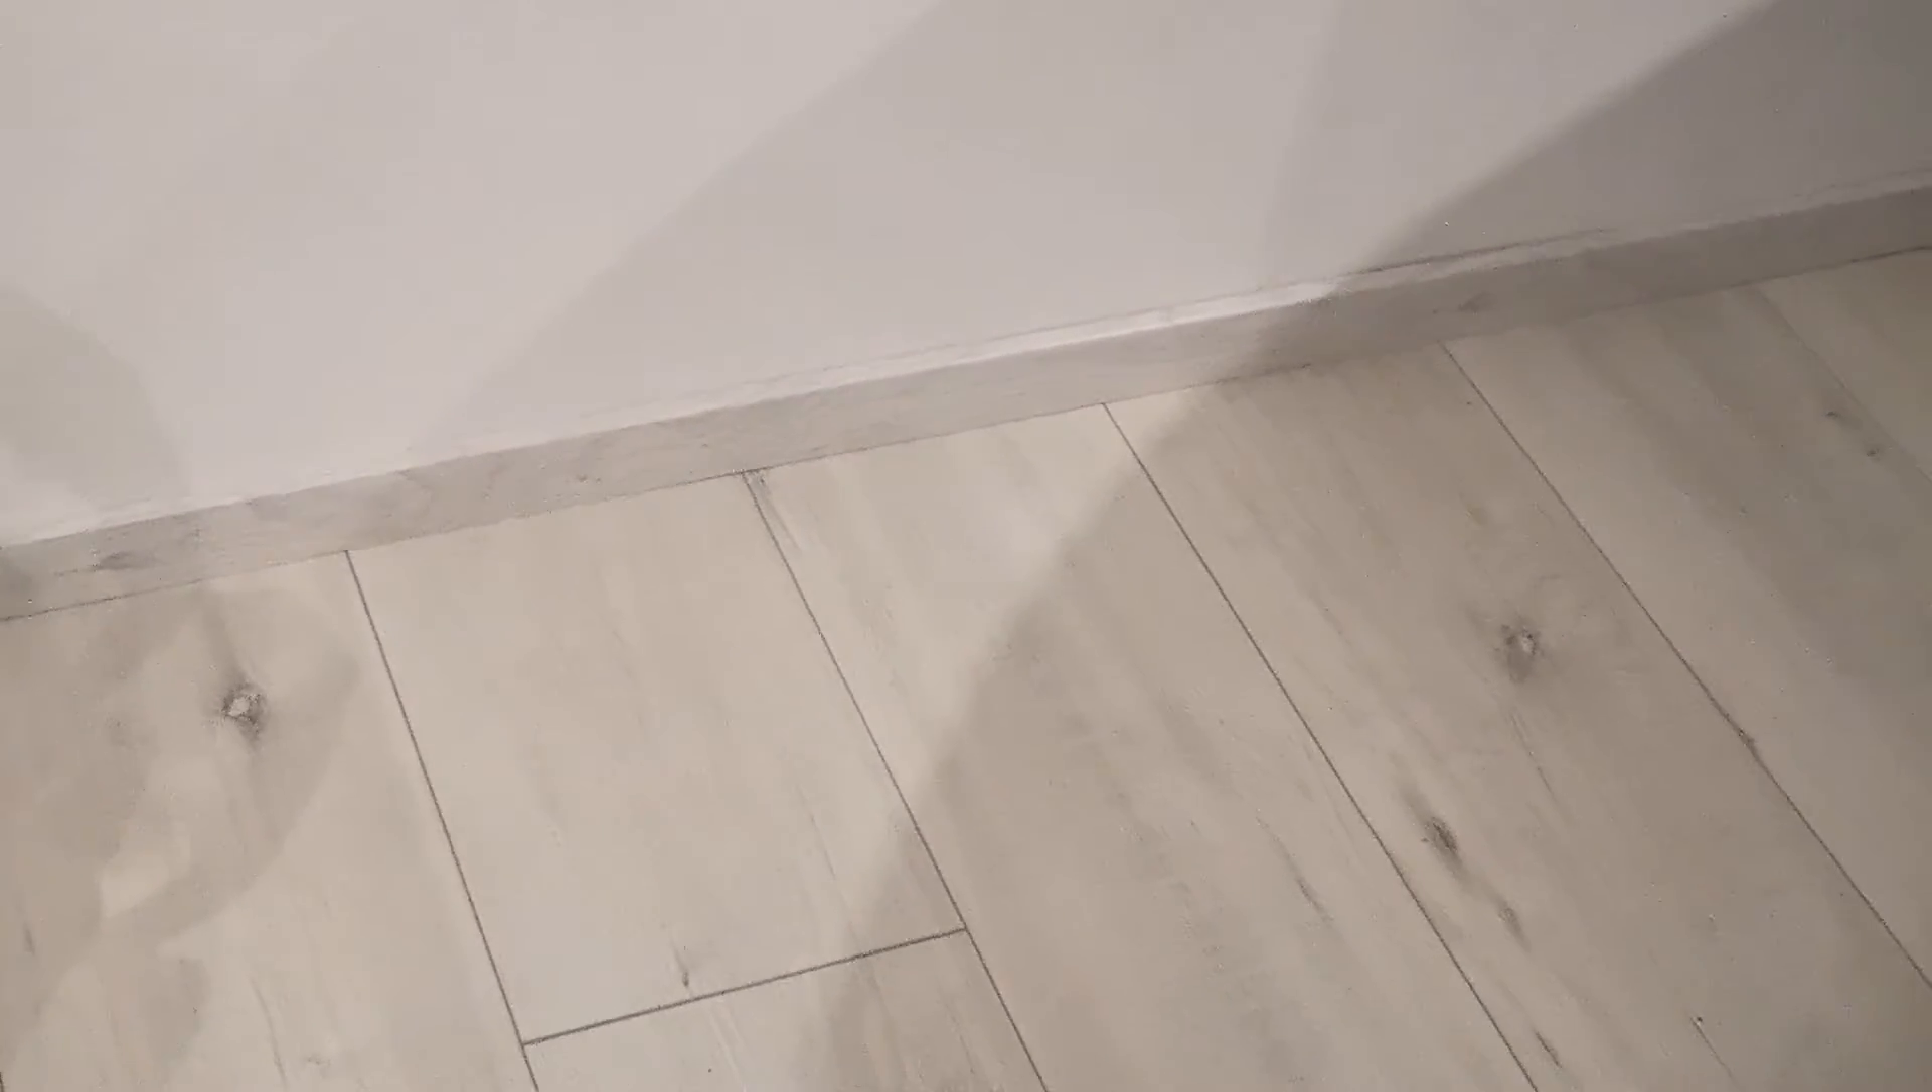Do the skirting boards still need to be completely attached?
No.